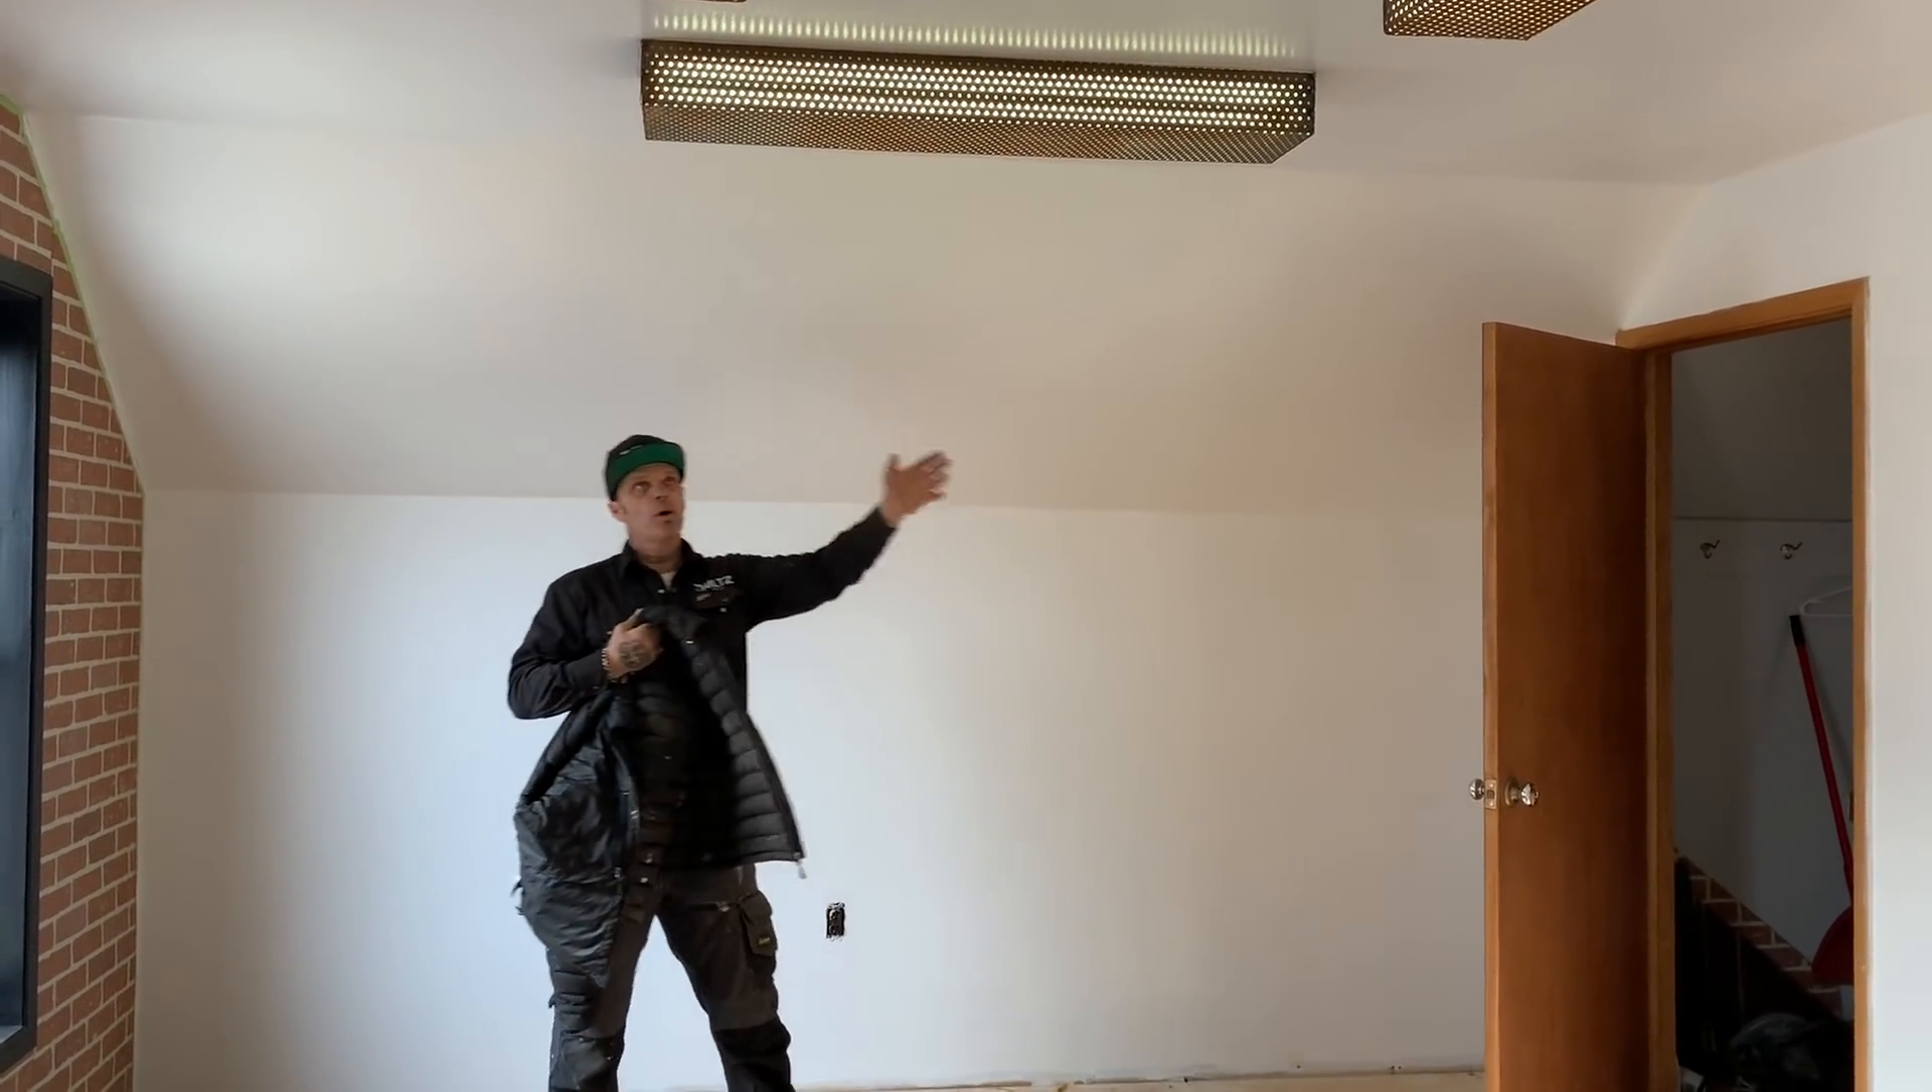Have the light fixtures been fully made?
Yes.